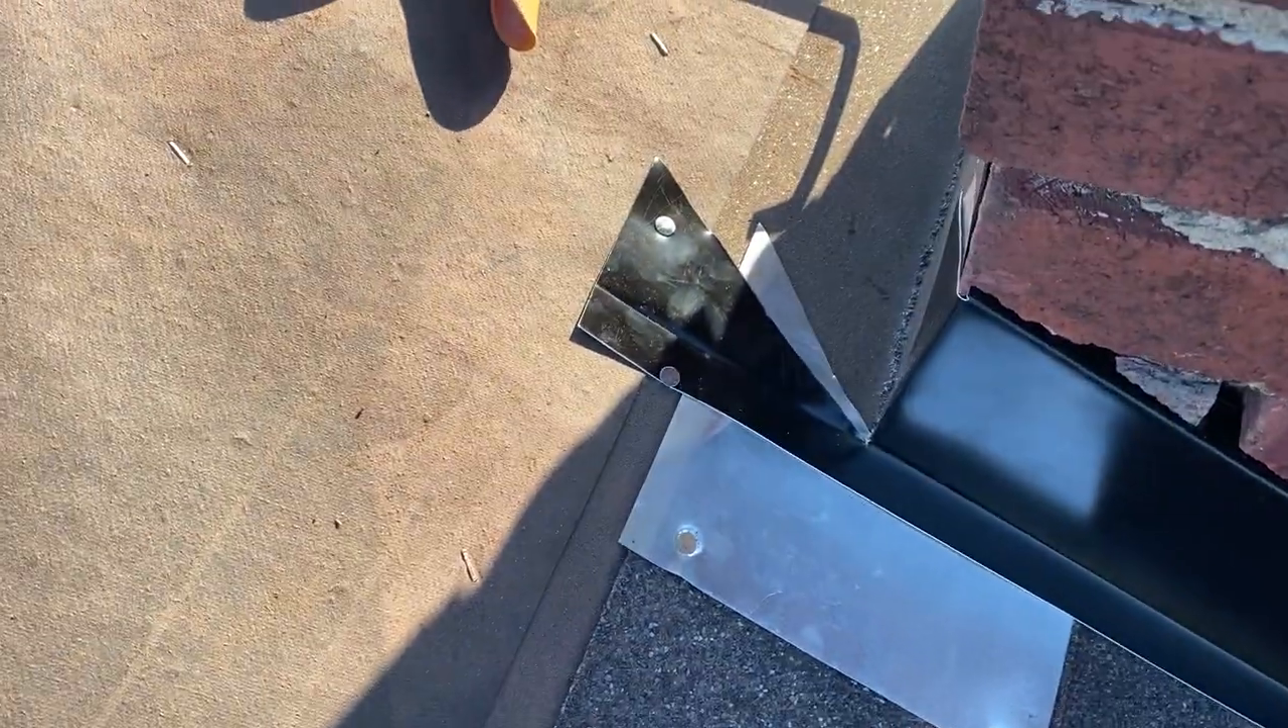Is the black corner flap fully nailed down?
Yes.